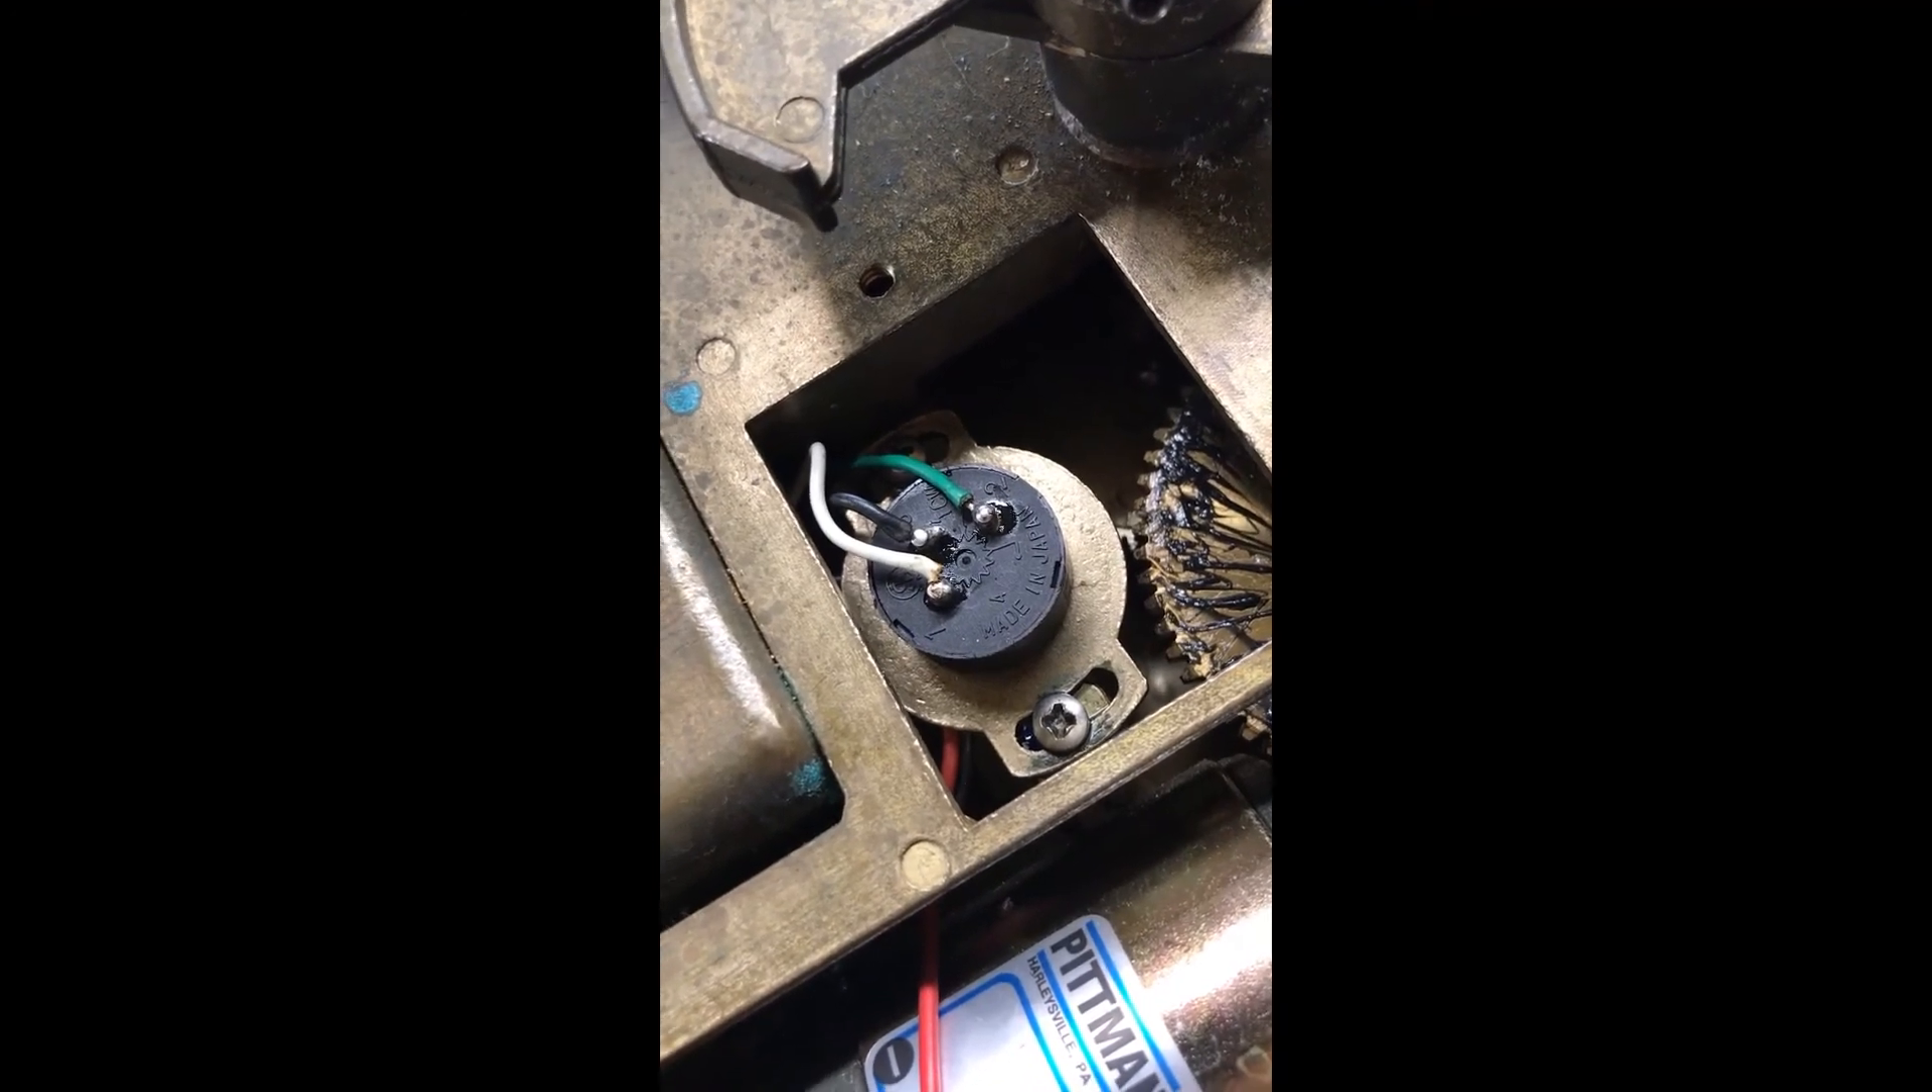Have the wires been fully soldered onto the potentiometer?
Yes.